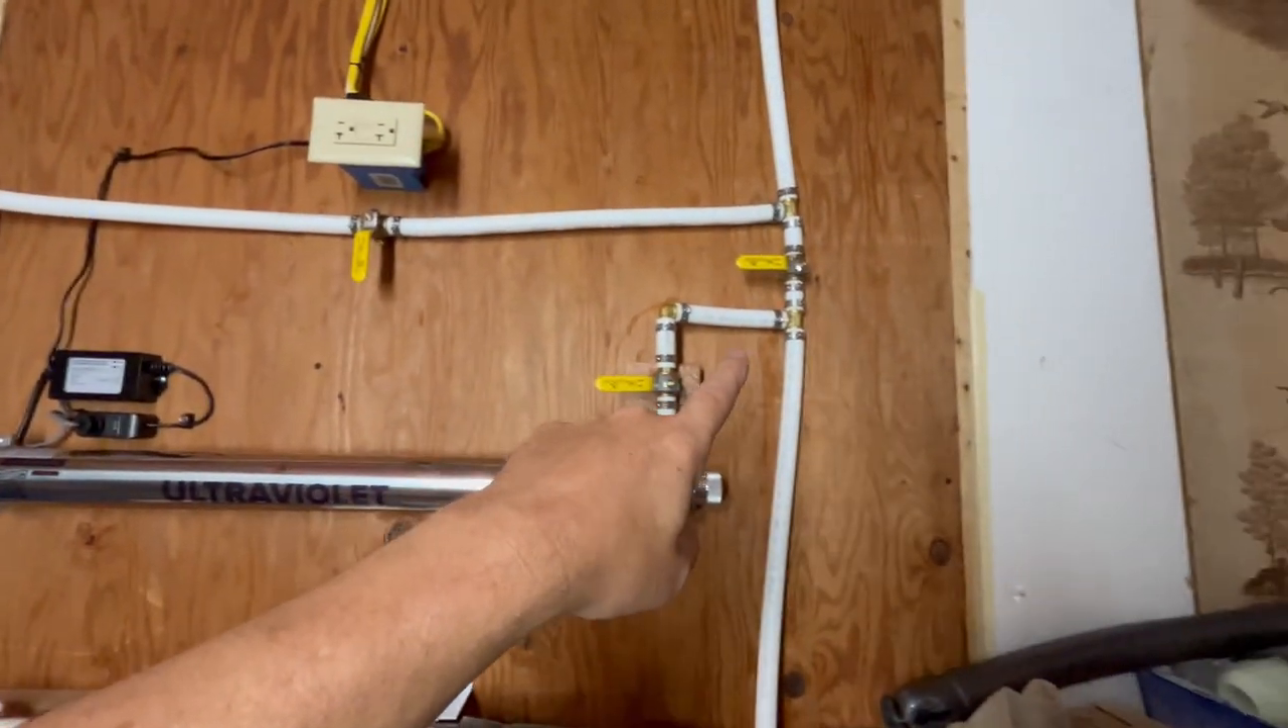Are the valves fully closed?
Yes.